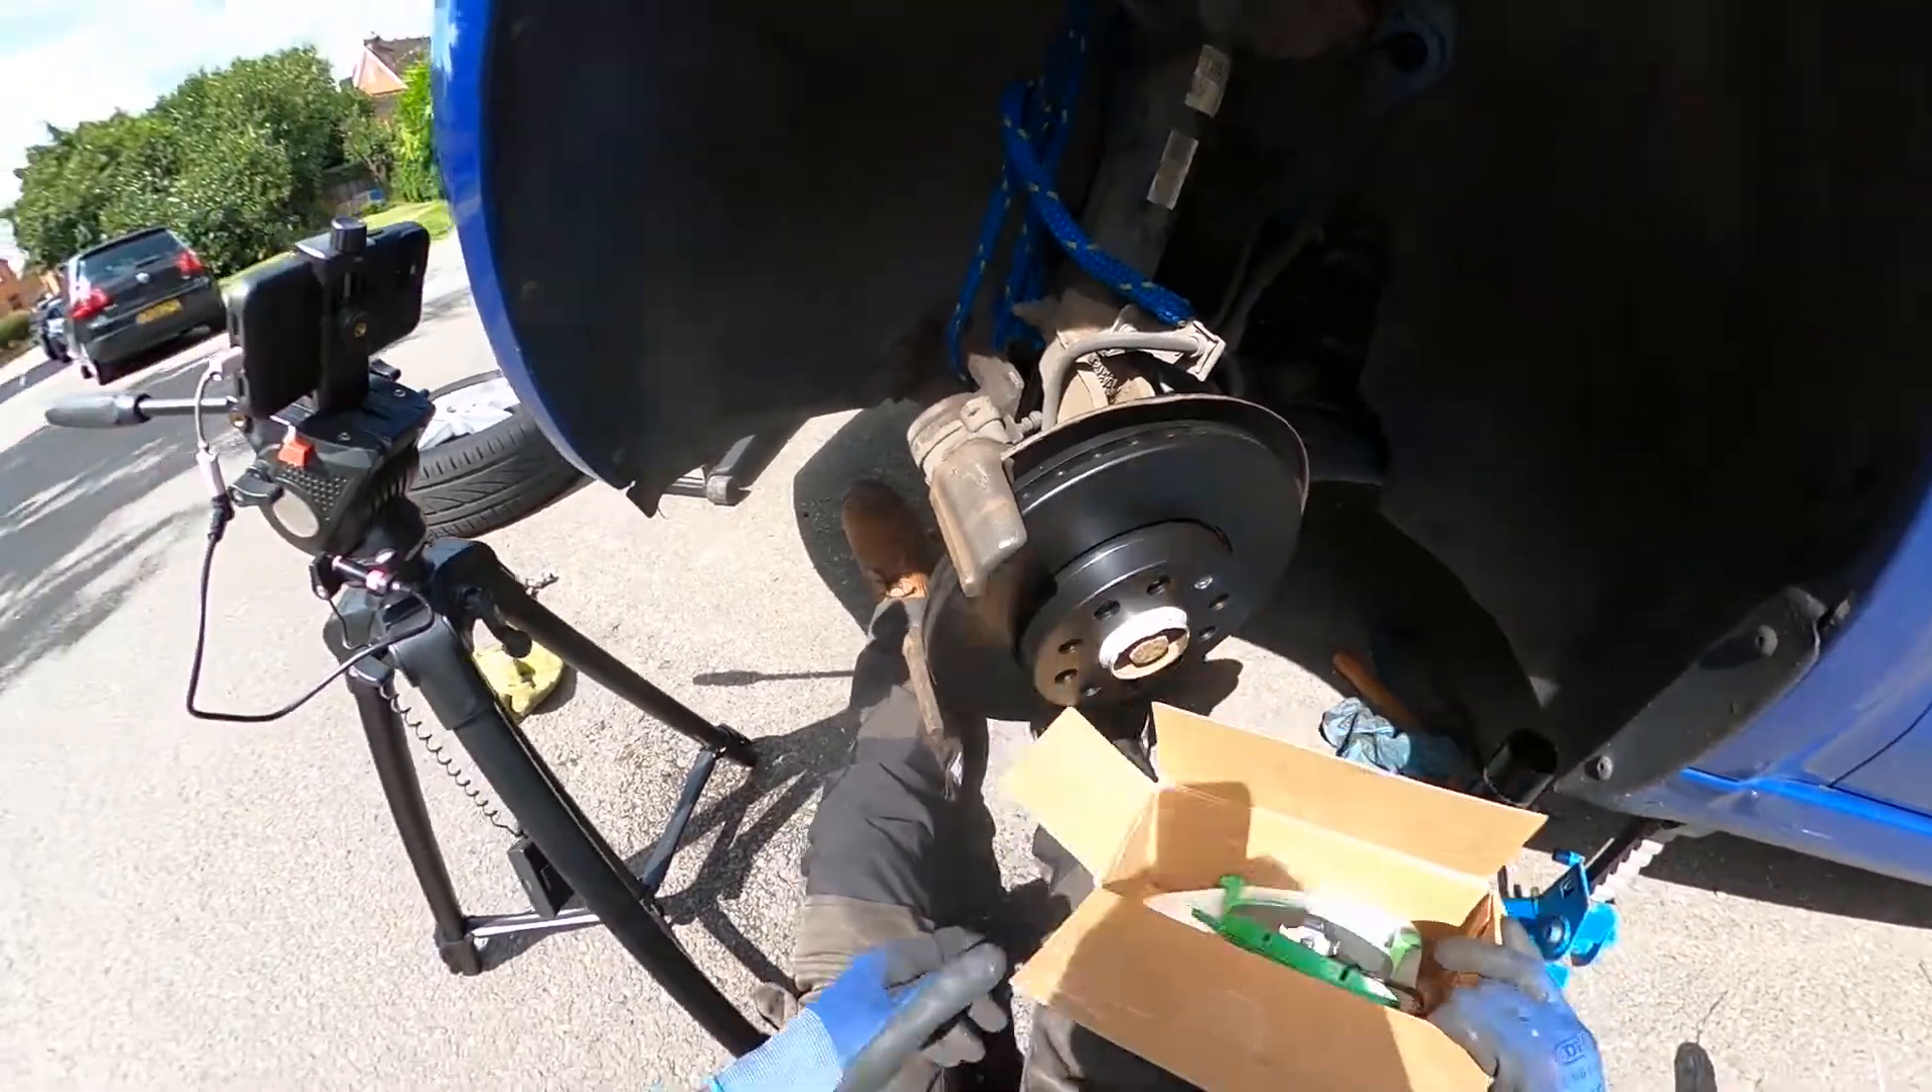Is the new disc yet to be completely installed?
No.